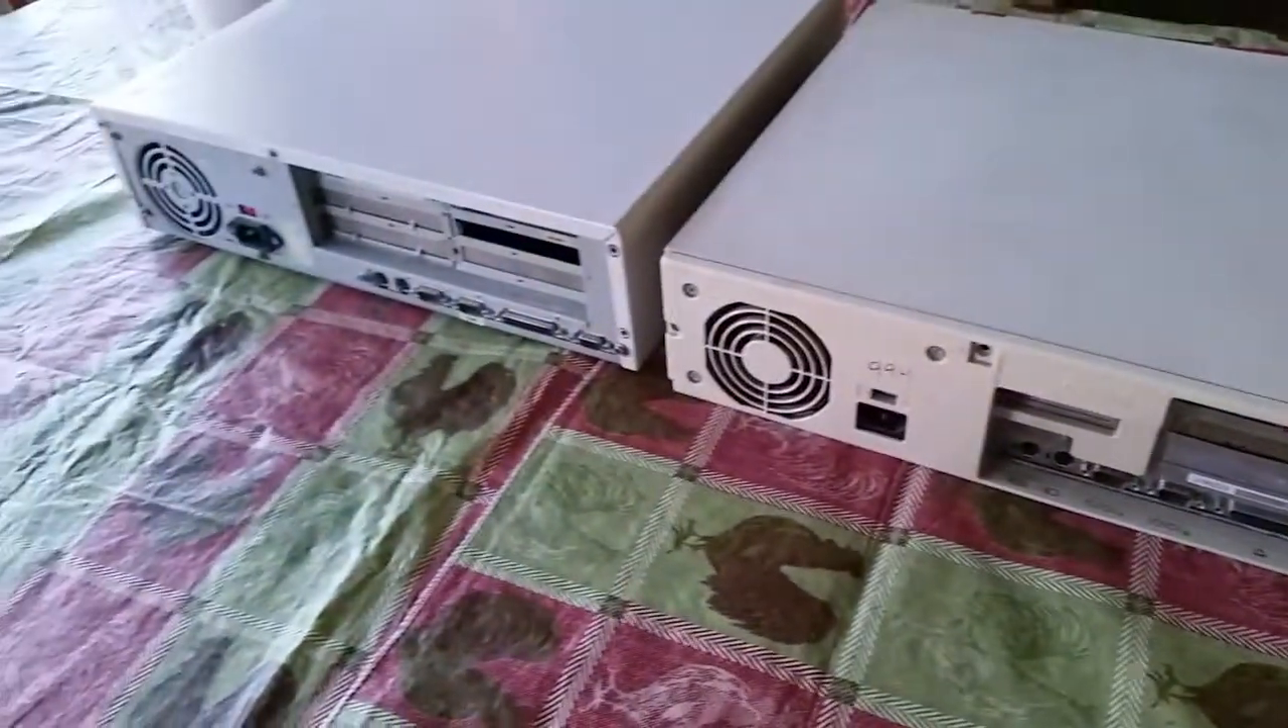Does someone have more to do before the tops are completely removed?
Yes.